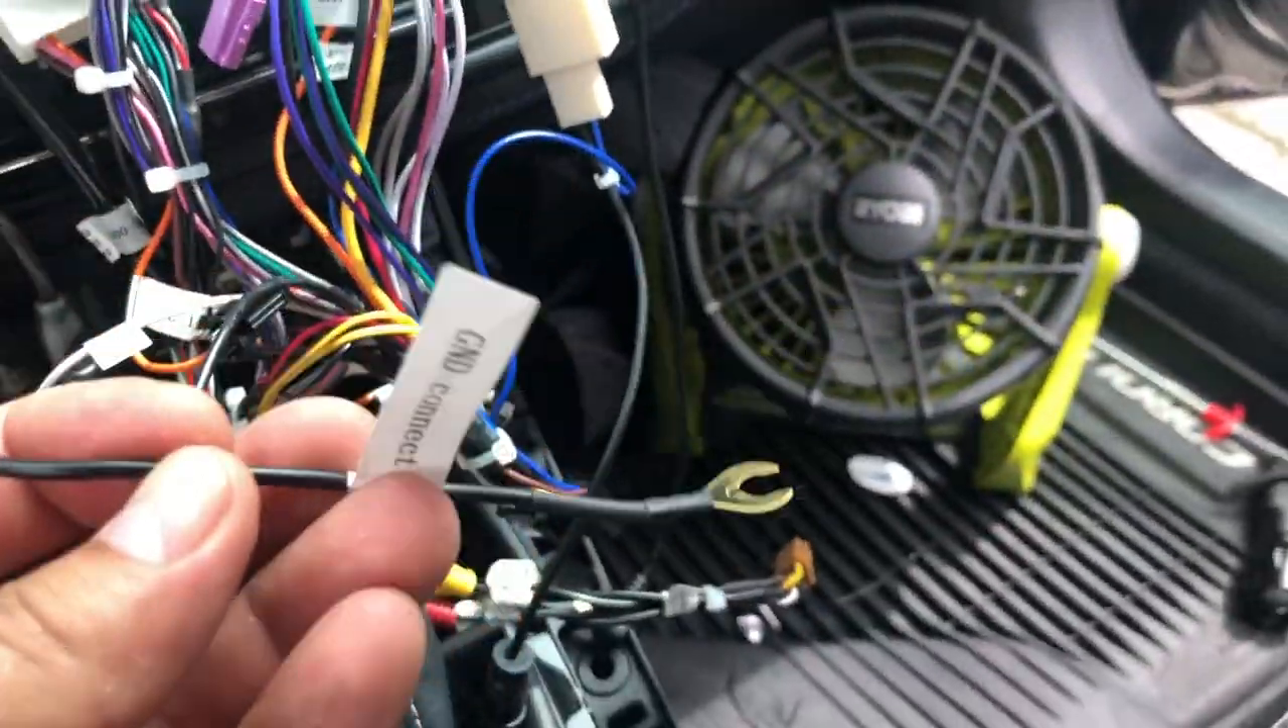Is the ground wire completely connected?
No.